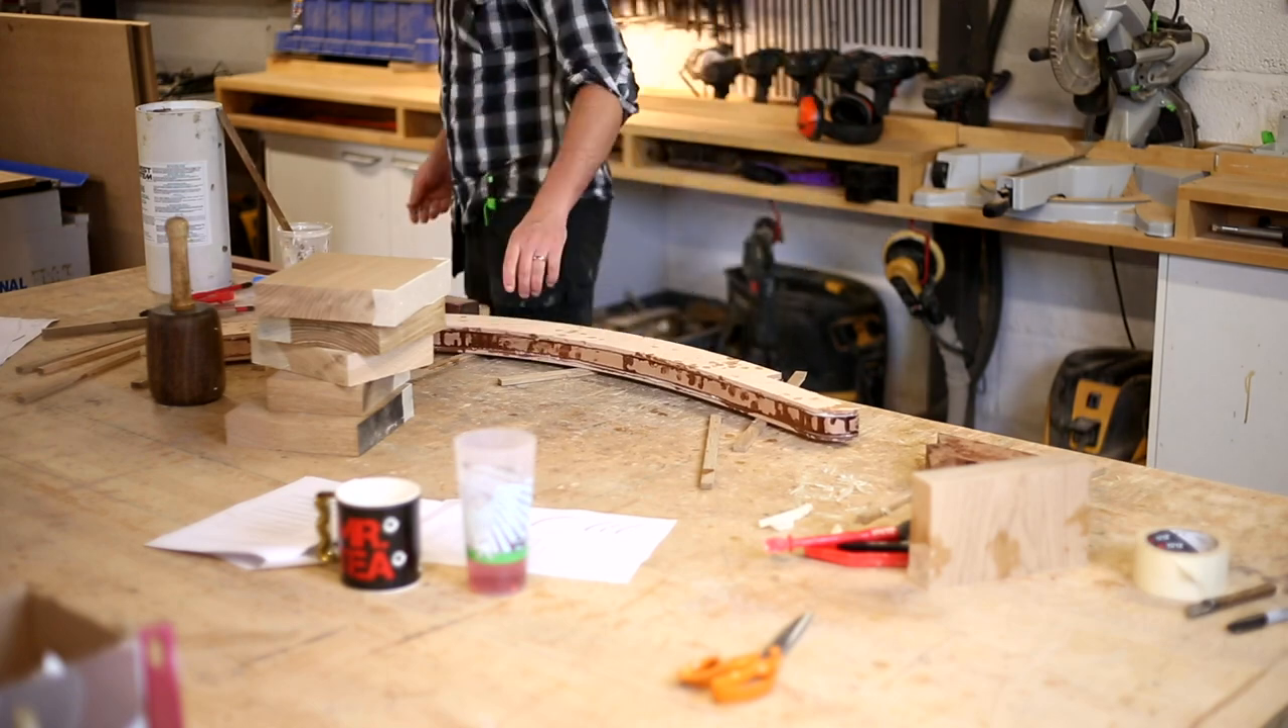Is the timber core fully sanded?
No.